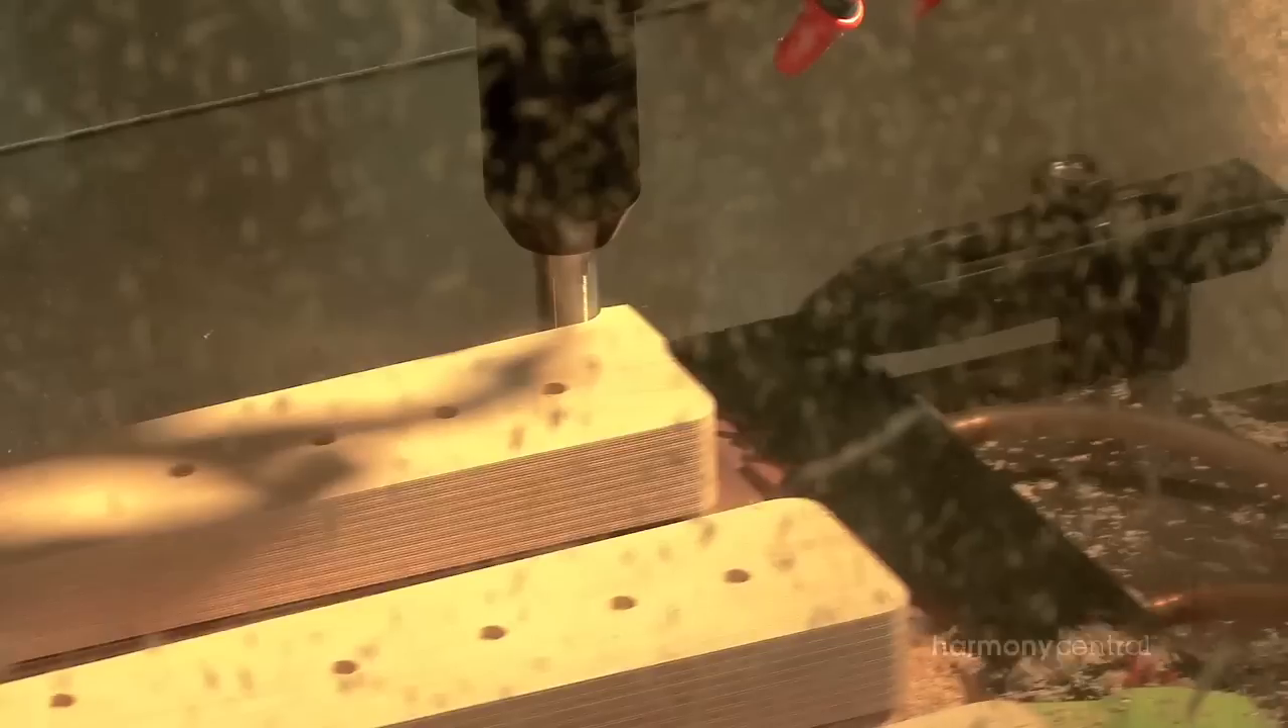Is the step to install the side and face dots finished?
No.